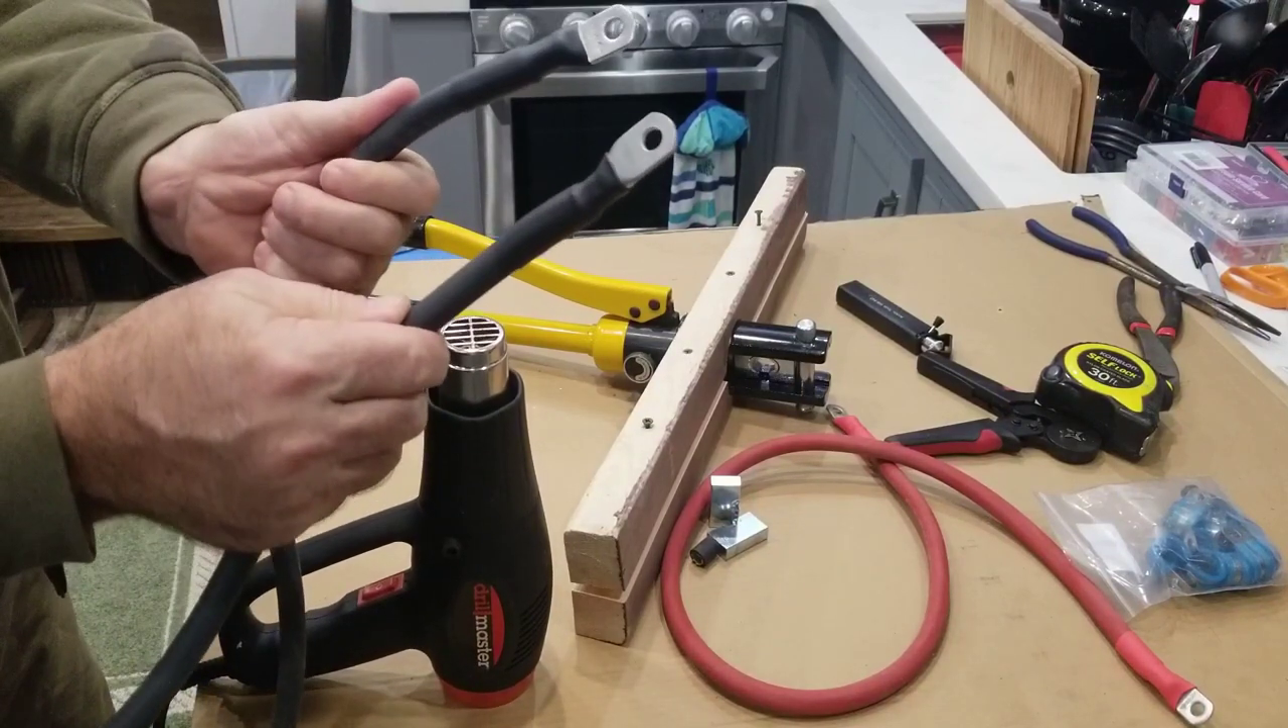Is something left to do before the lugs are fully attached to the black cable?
No.